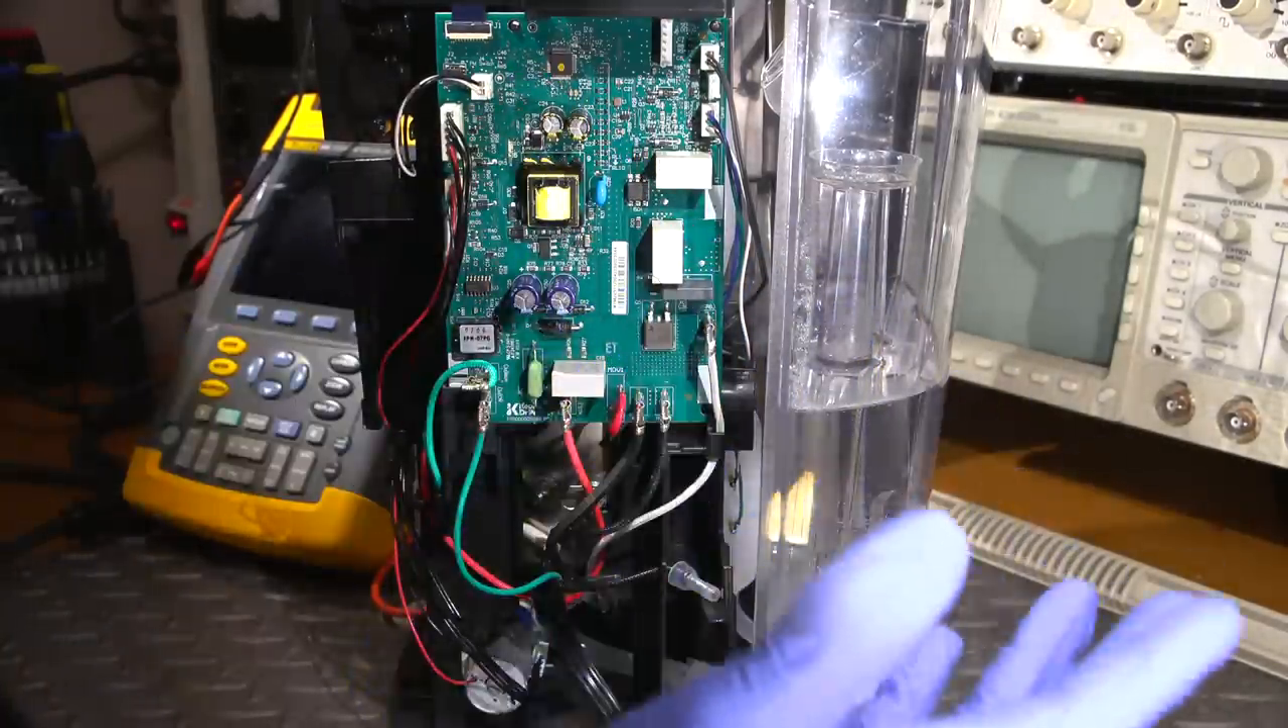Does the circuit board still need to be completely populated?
No.